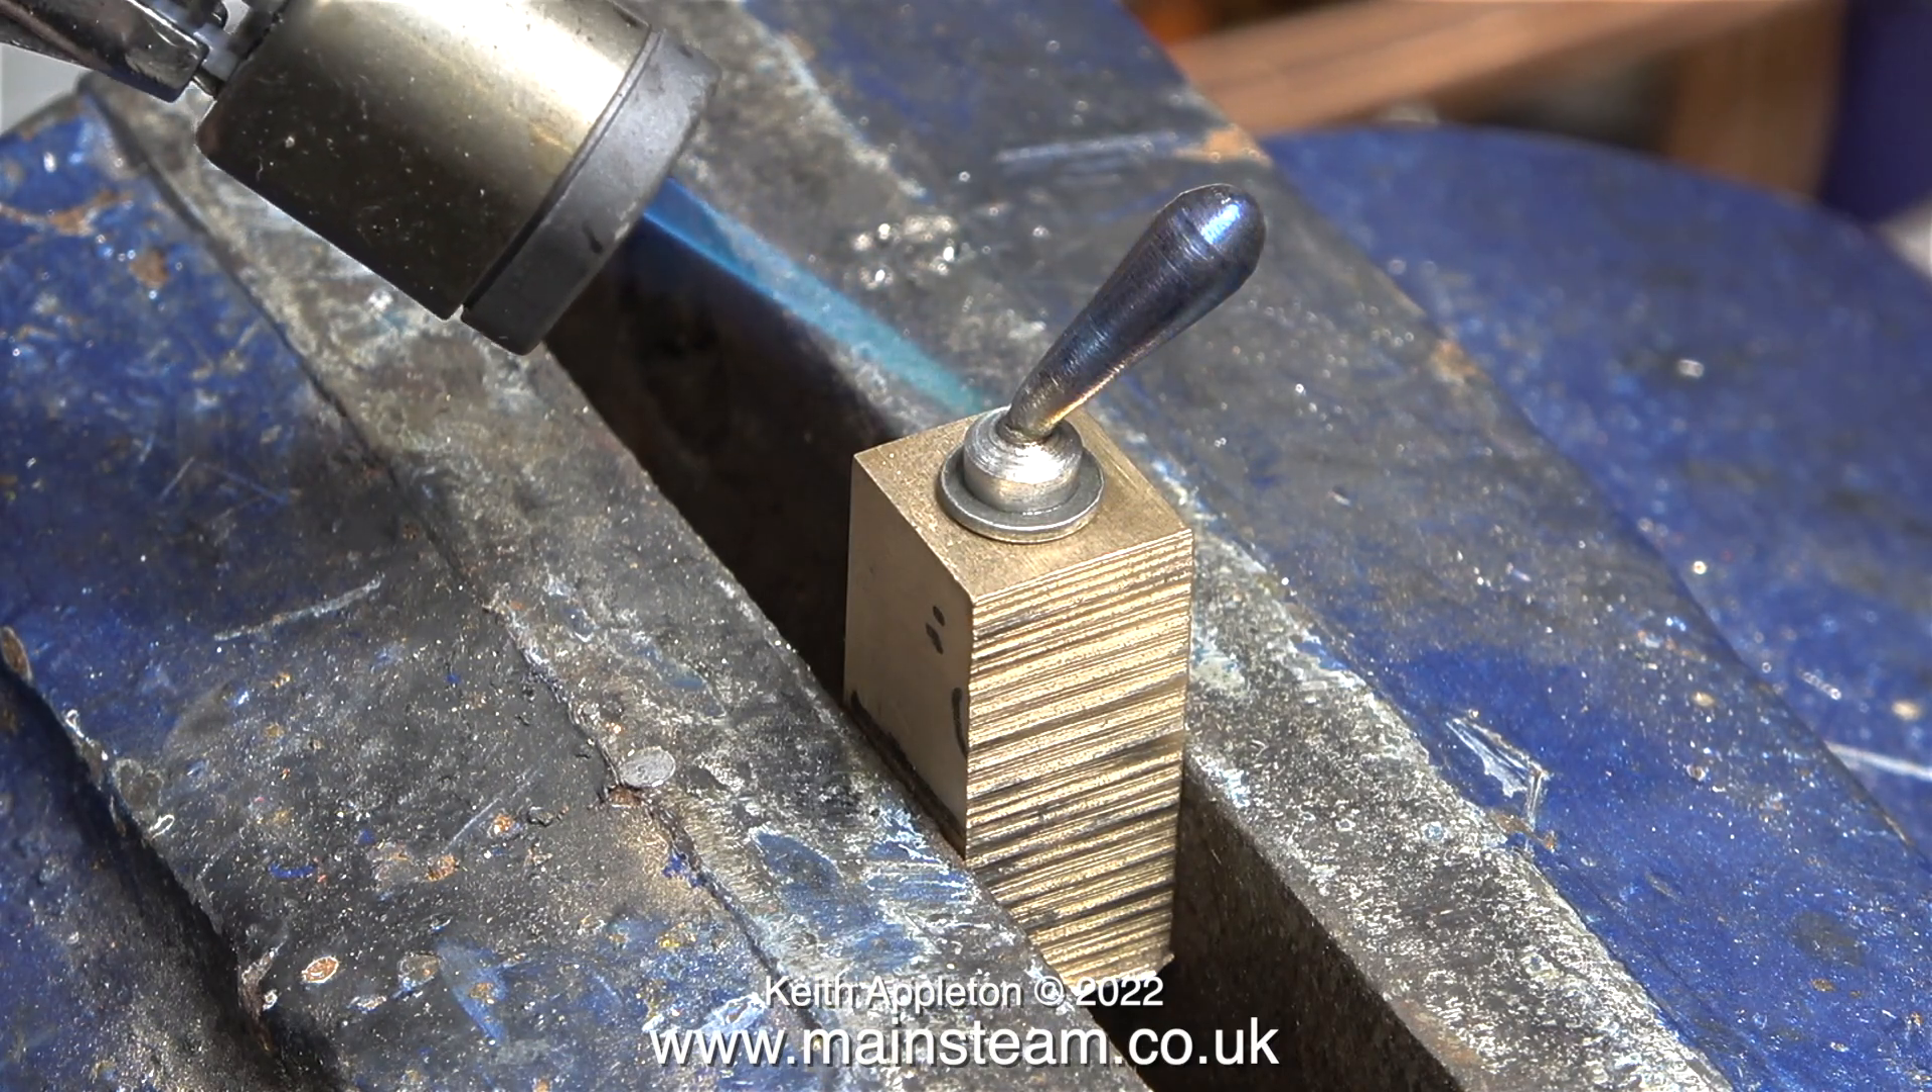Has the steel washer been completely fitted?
Yes.